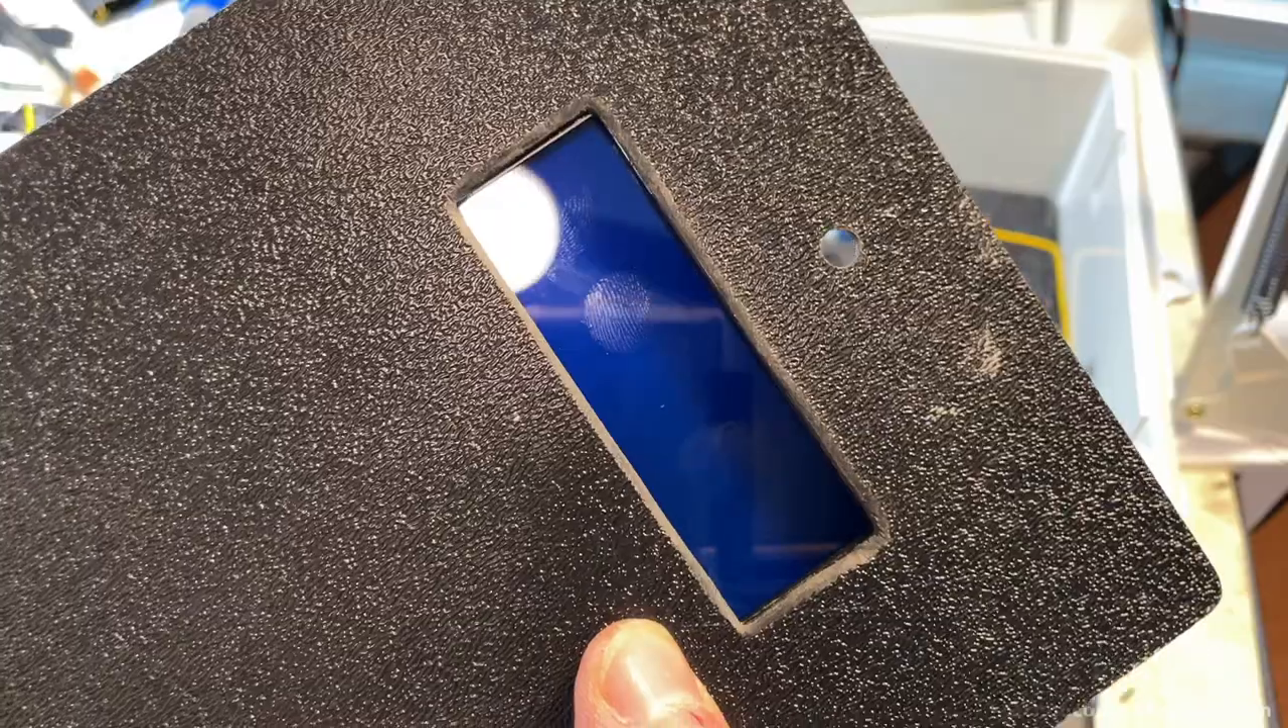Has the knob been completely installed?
No.